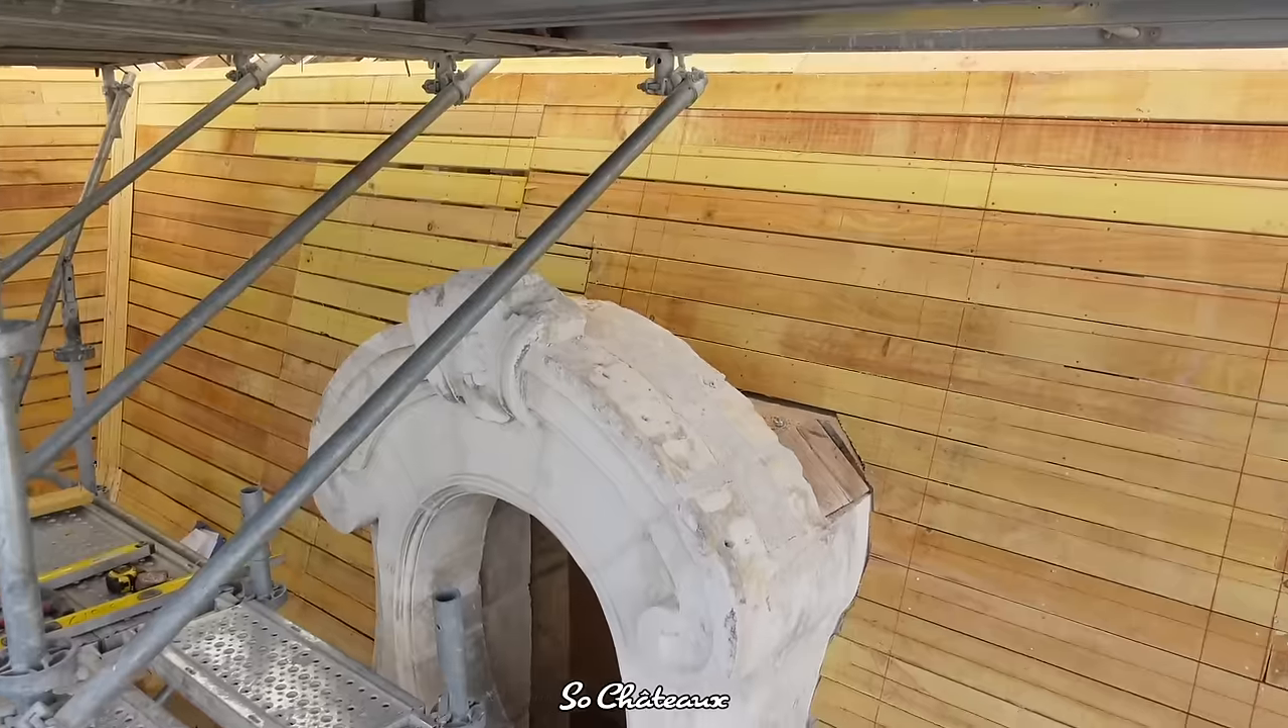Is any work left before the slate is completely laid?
Yes.